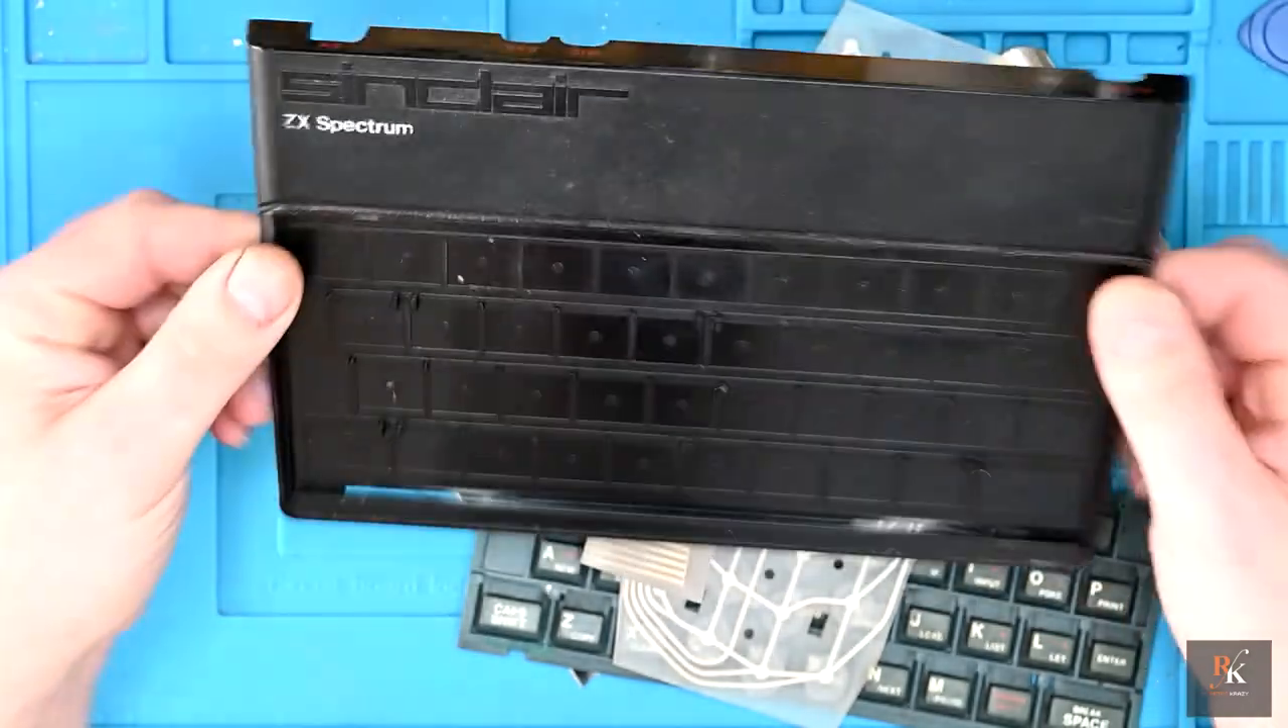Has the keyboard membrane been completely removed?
Yes.